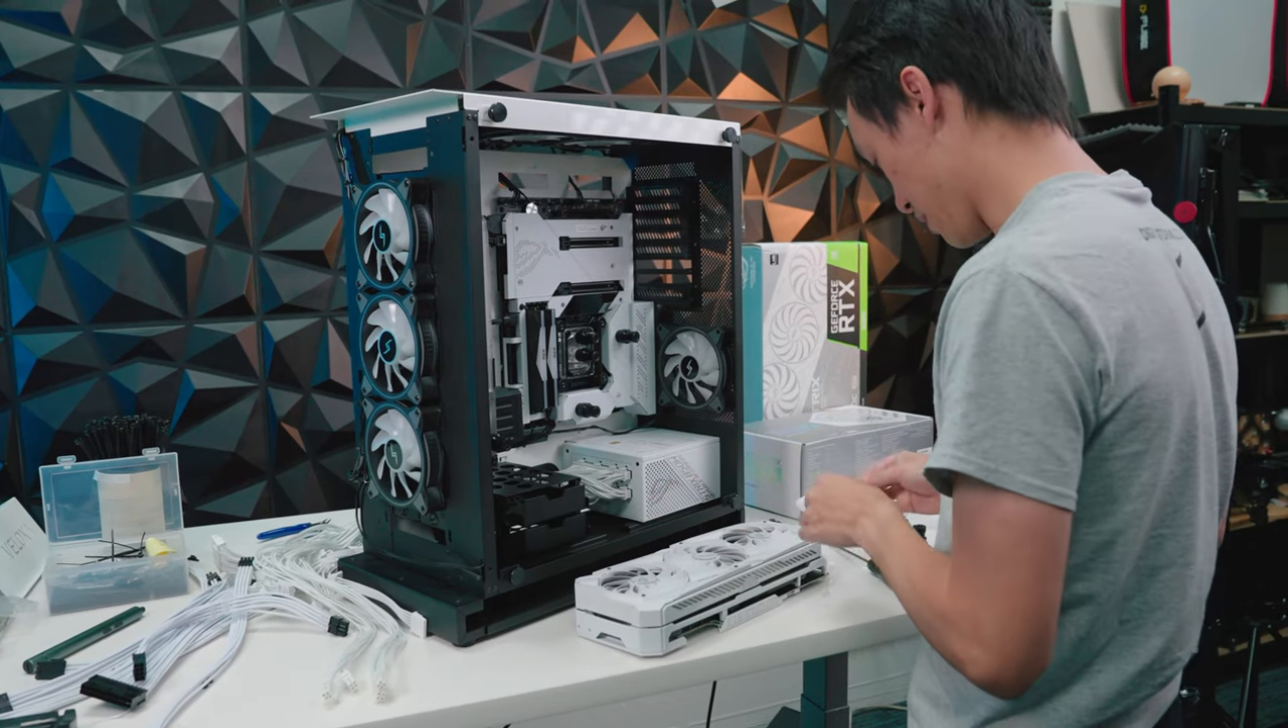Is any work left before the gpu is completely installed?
Yes.